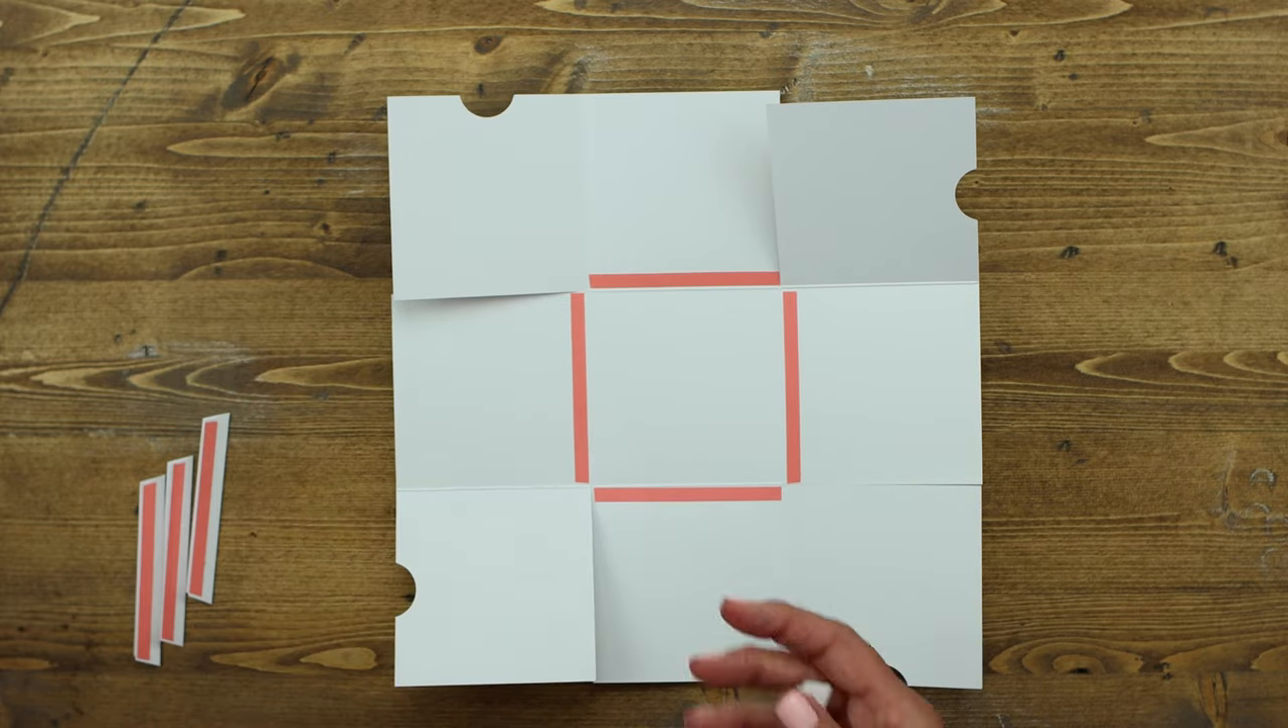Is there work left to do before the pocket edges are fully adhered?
Yes.